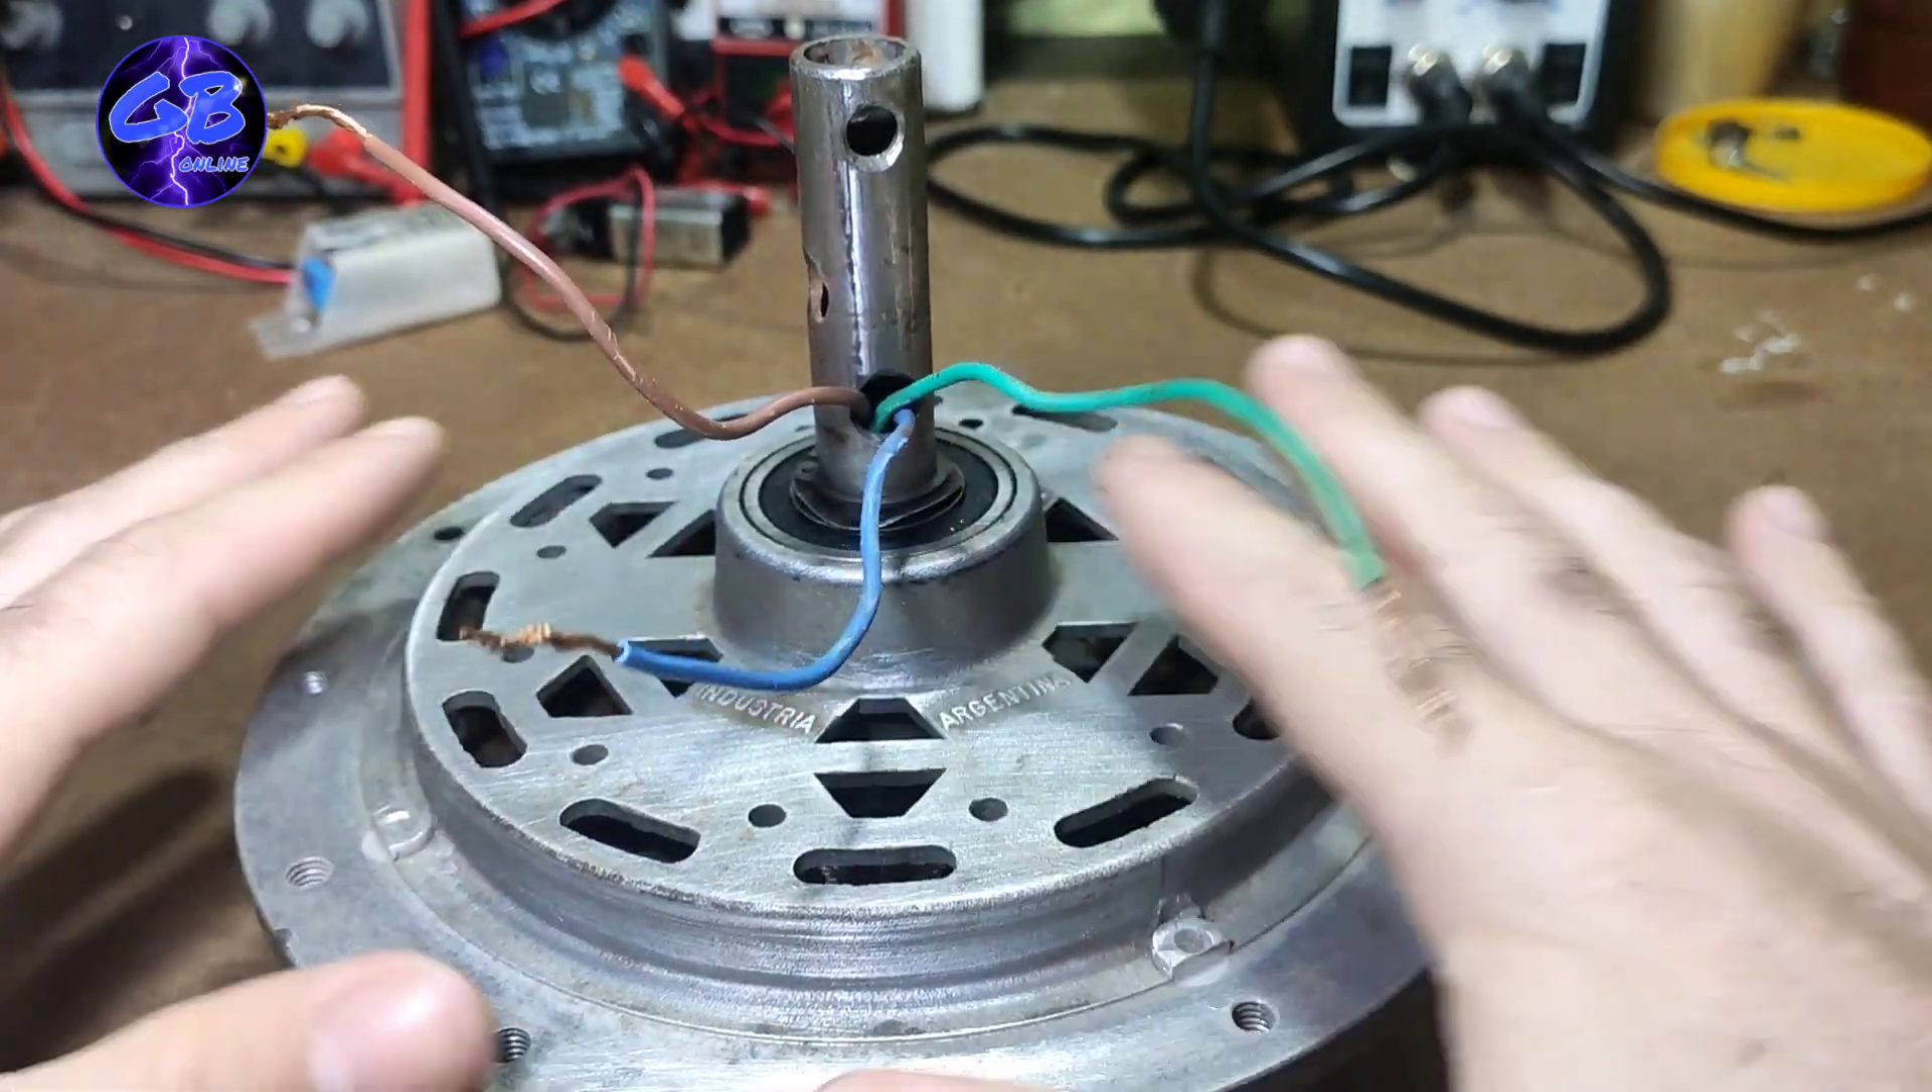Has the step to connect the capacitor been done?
No.